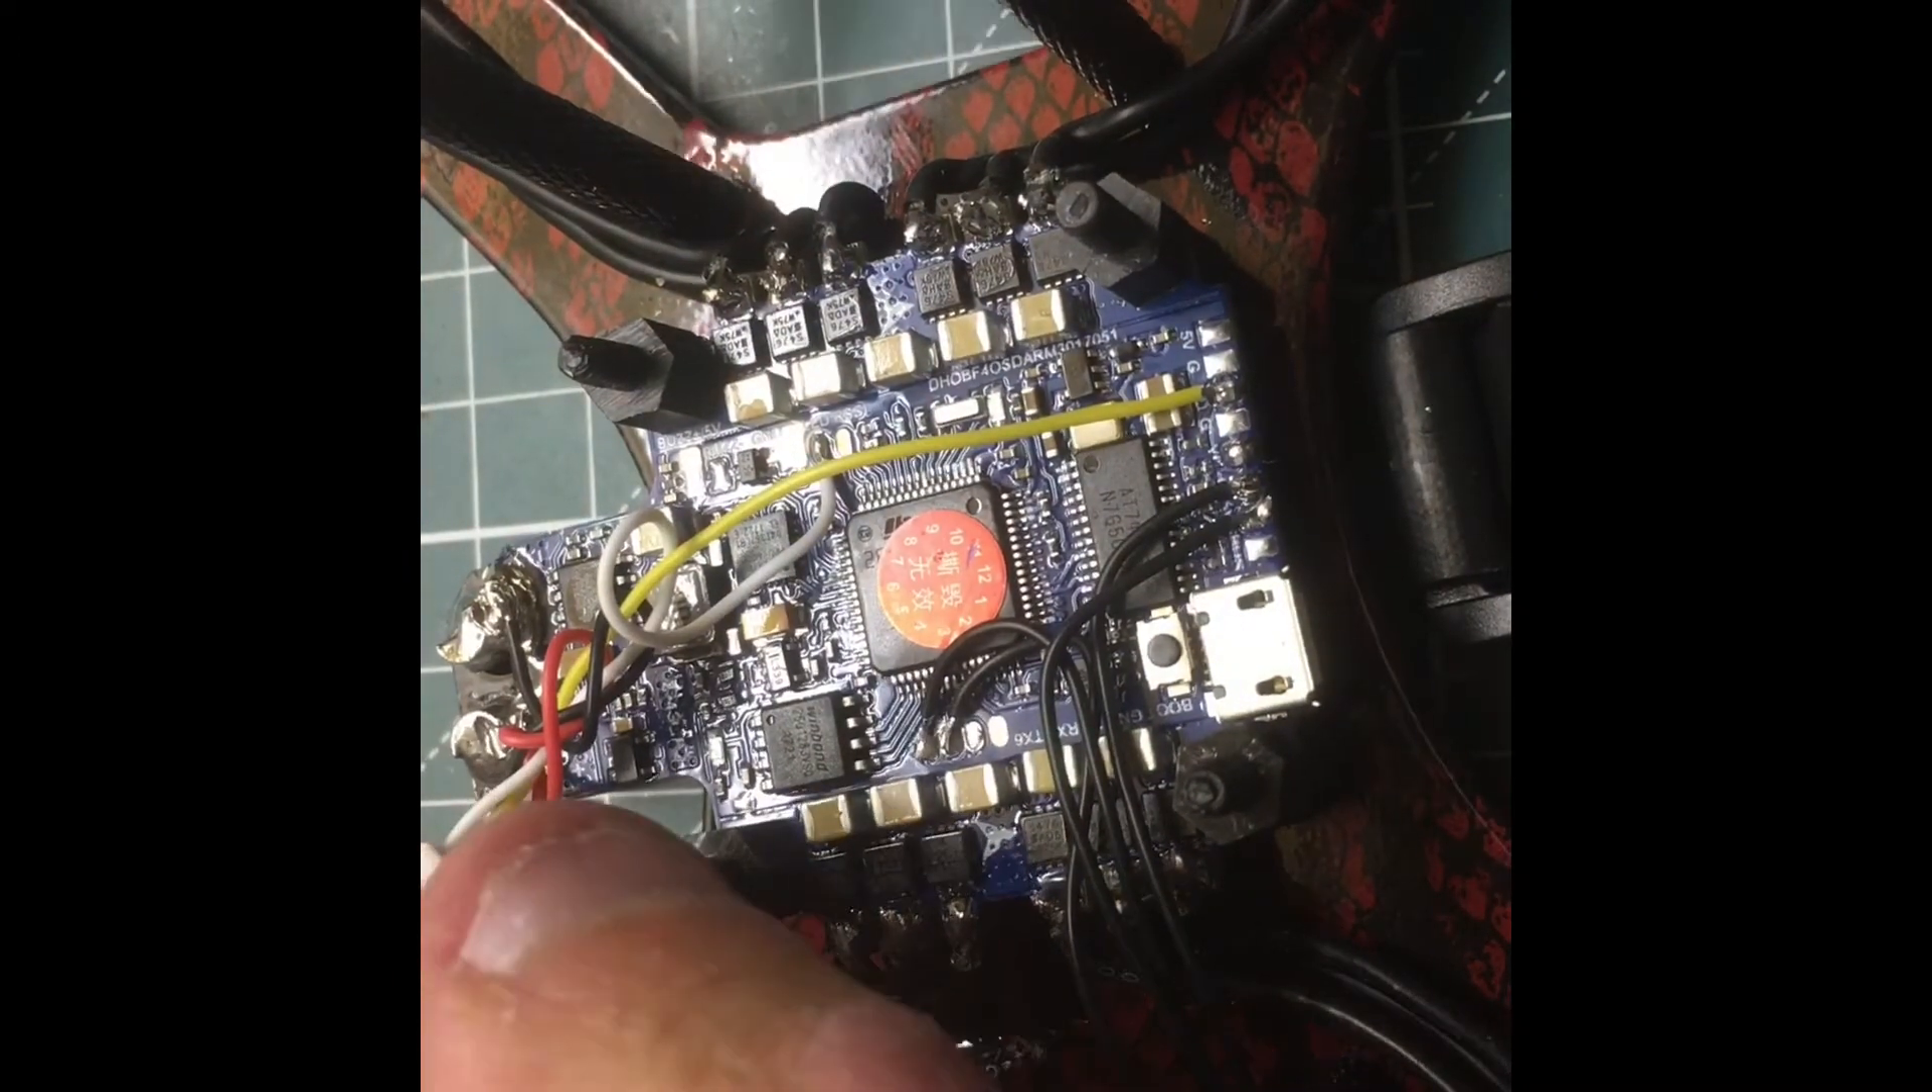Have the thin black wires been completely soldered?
Yes.